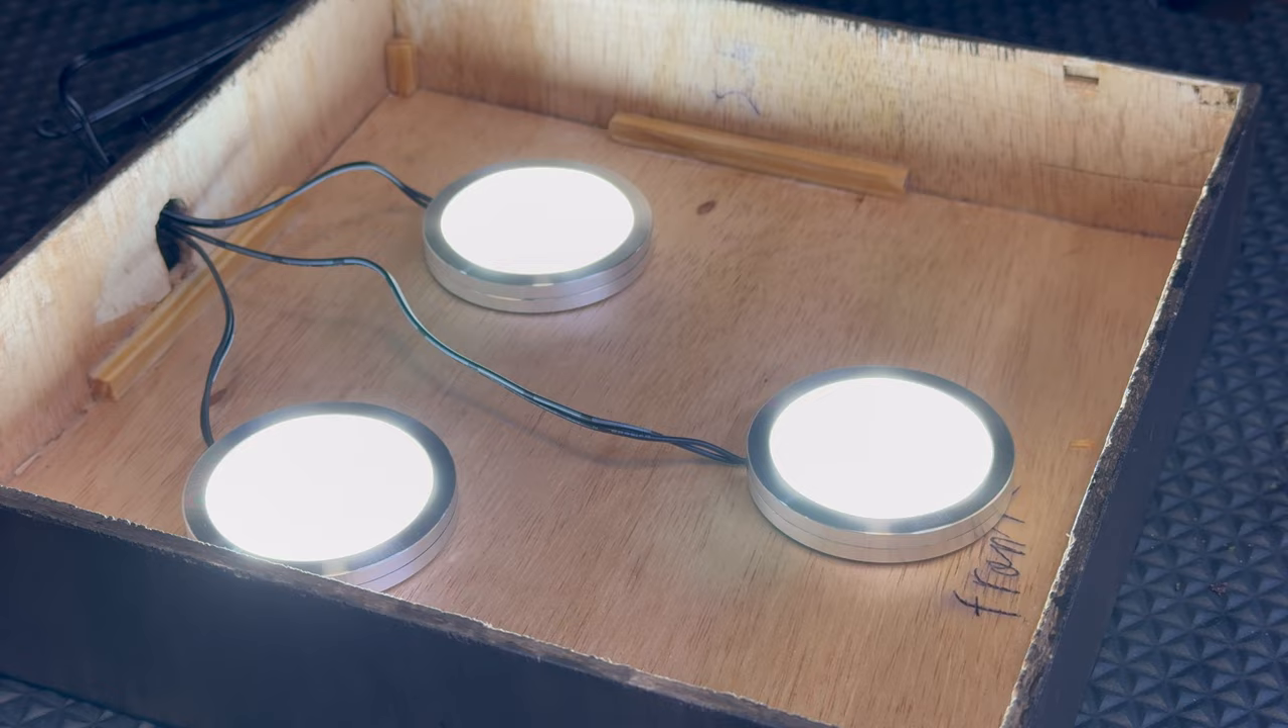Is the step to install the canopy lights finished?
Yes.